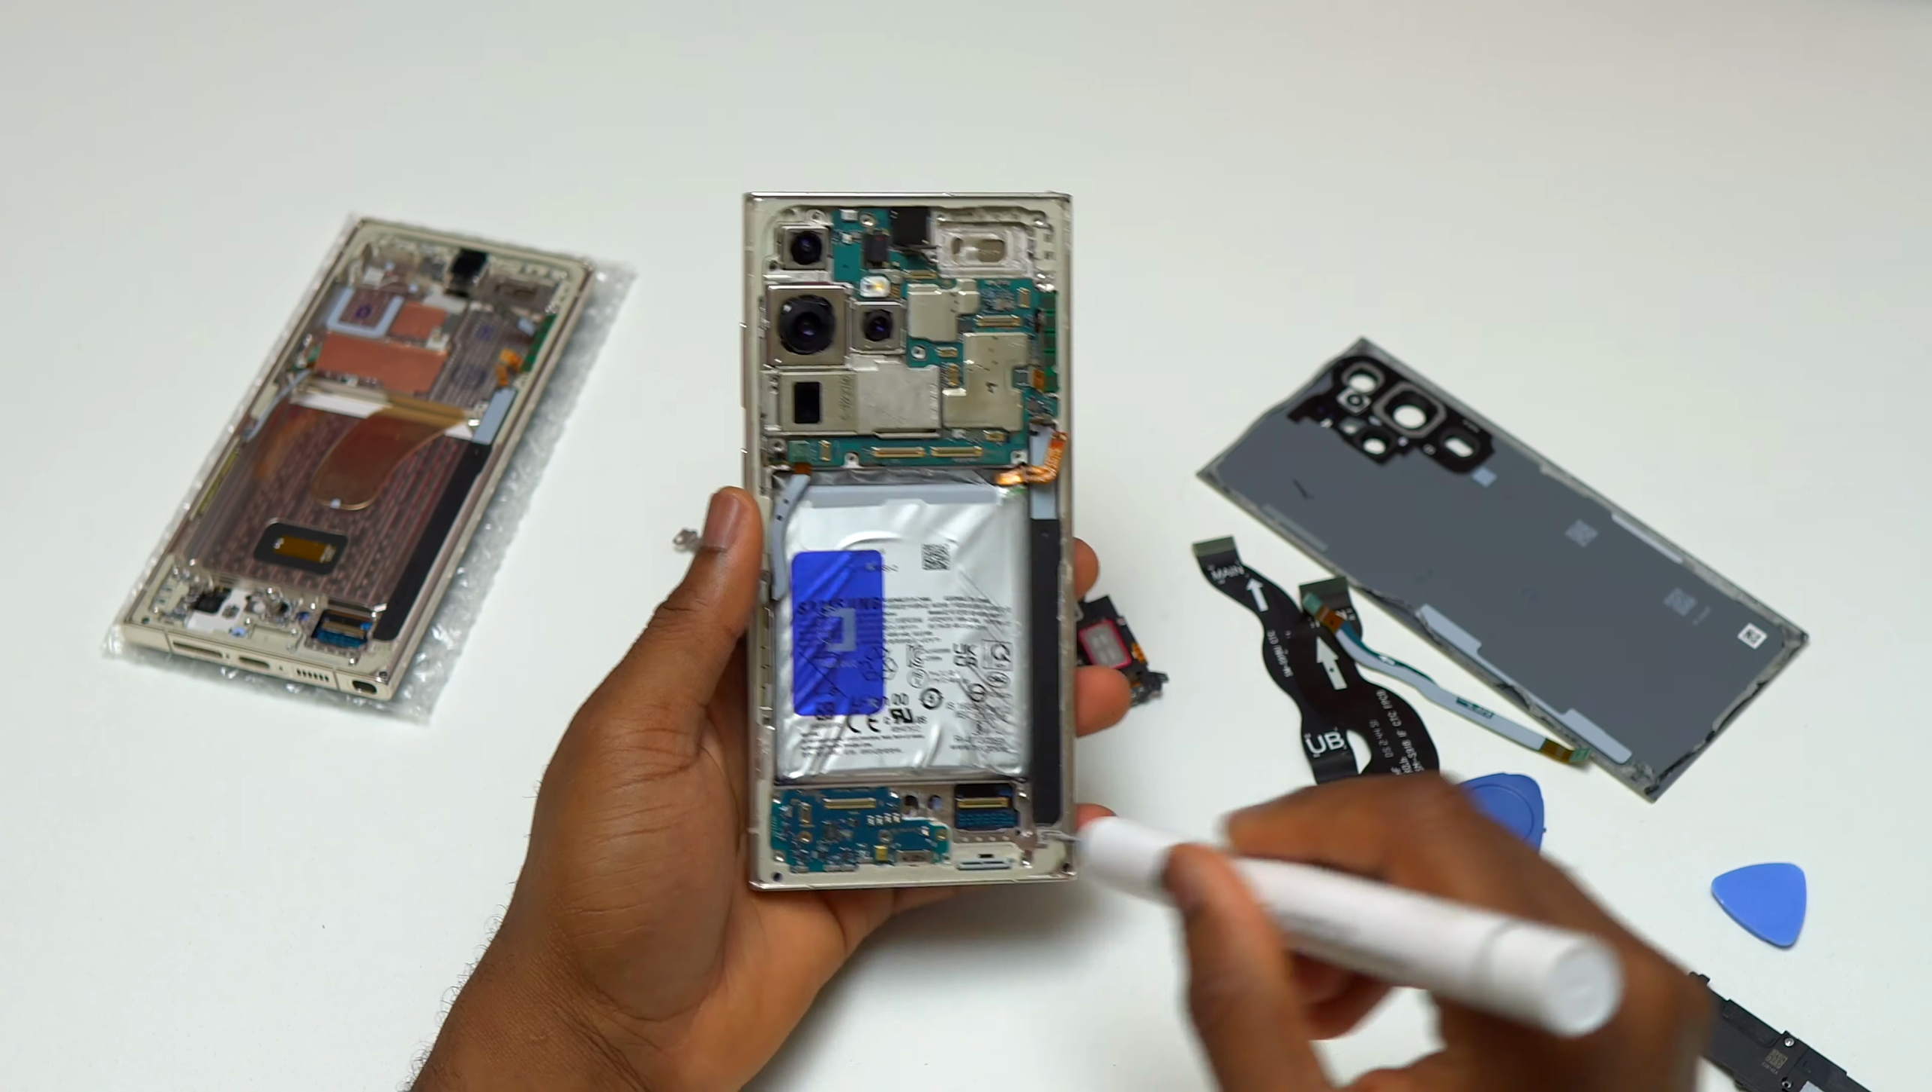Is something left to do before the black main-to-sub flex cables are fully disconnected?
No.